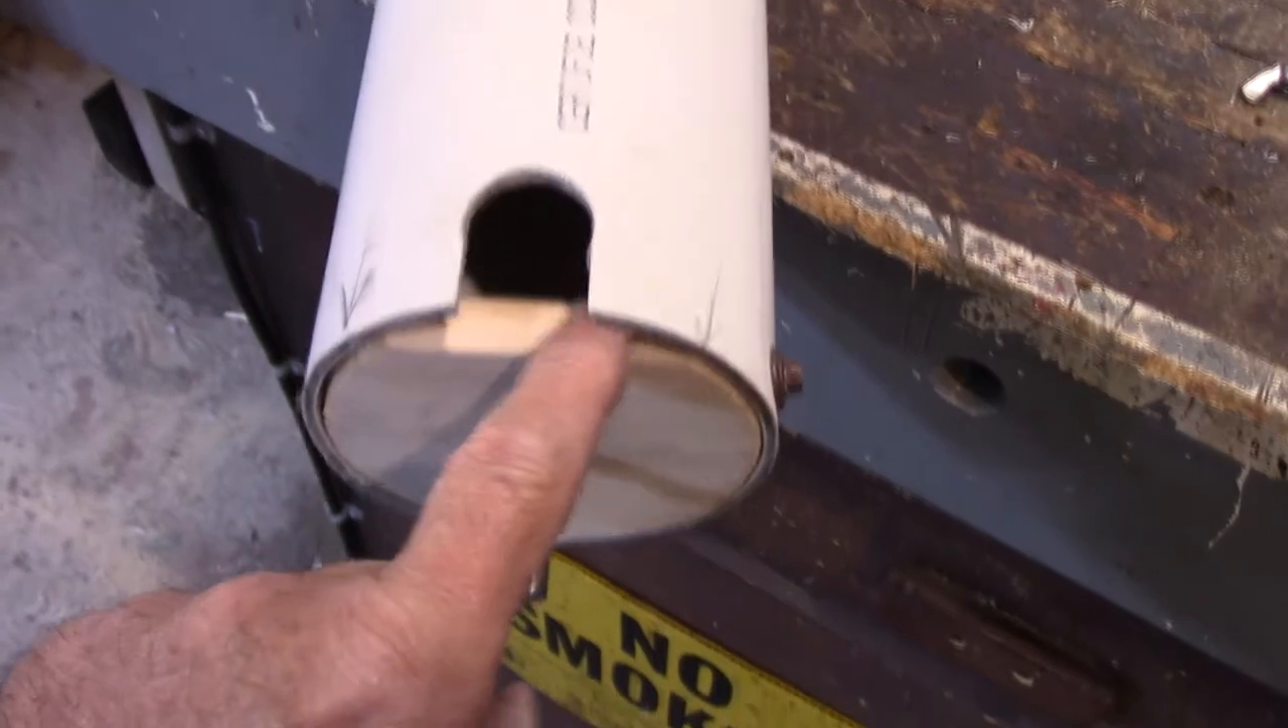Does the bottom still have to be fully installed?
No.